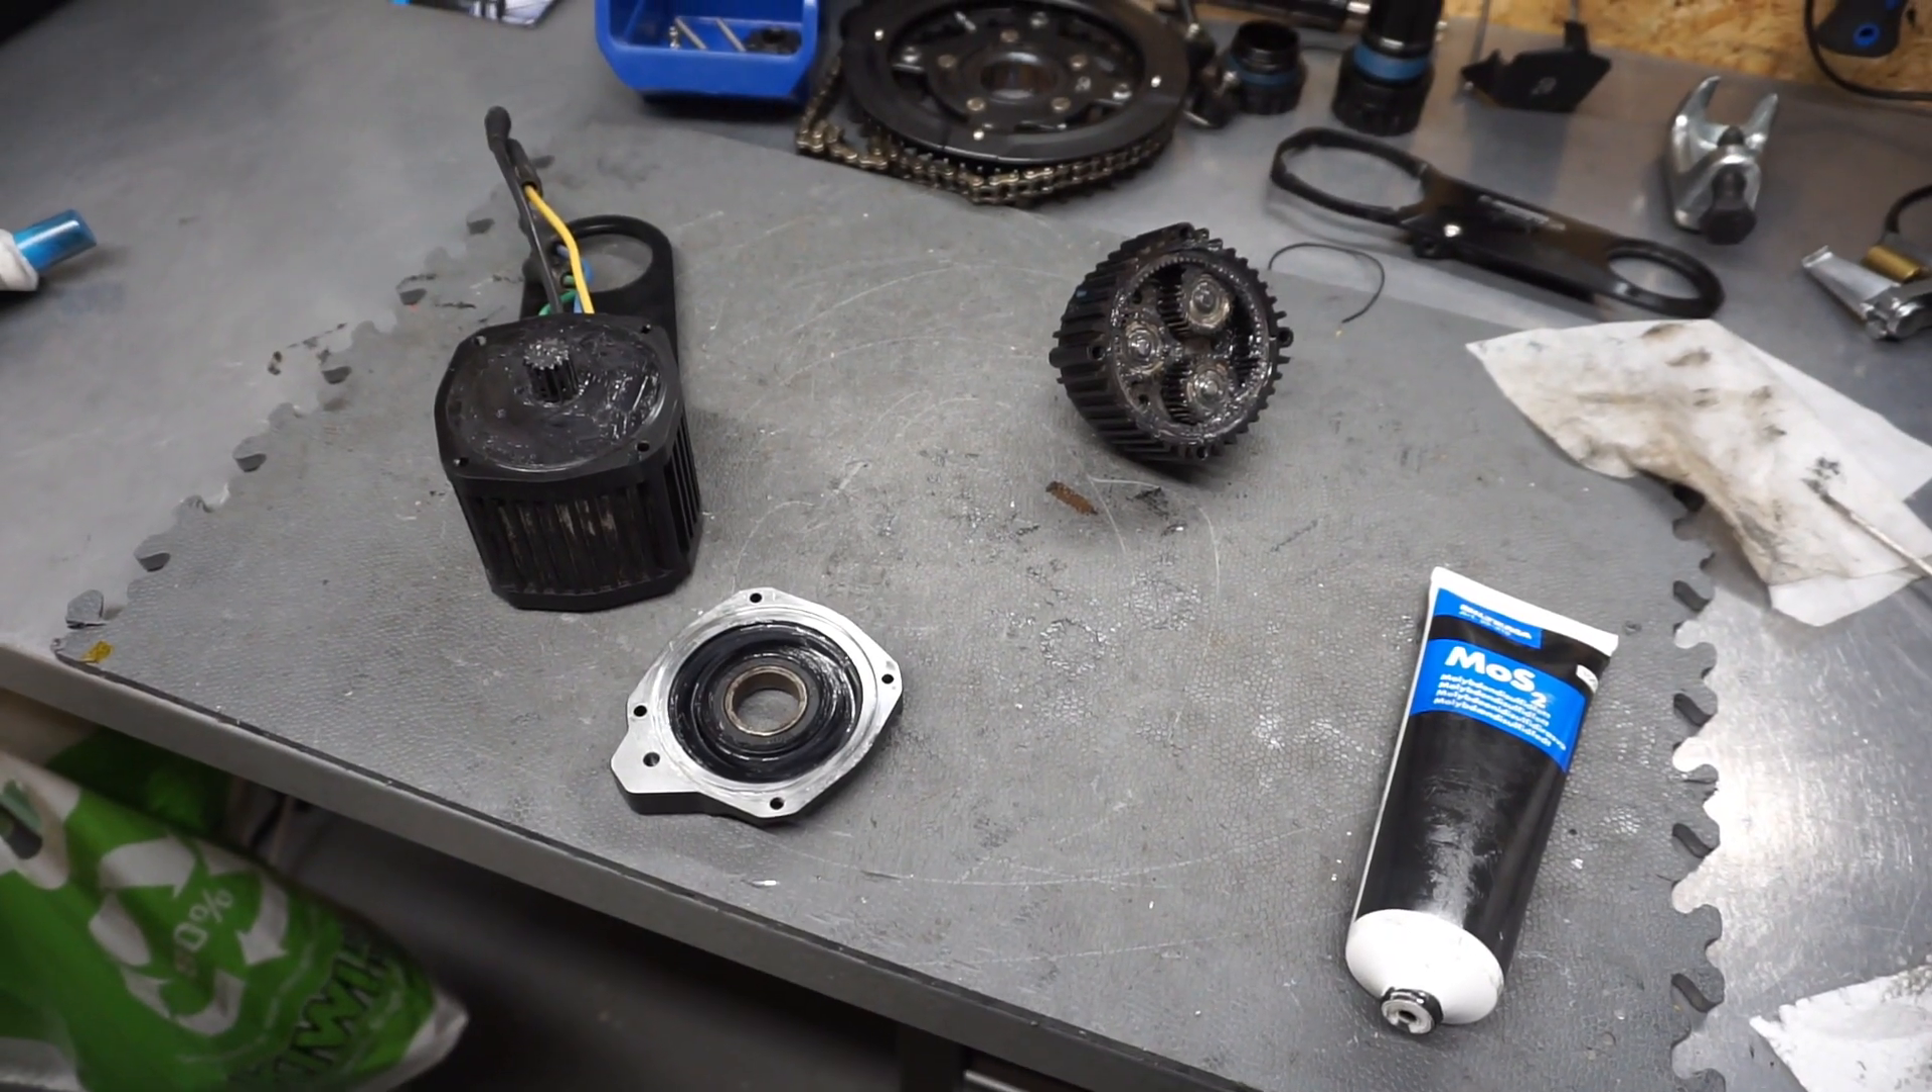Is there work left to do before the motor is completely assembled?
Yes.